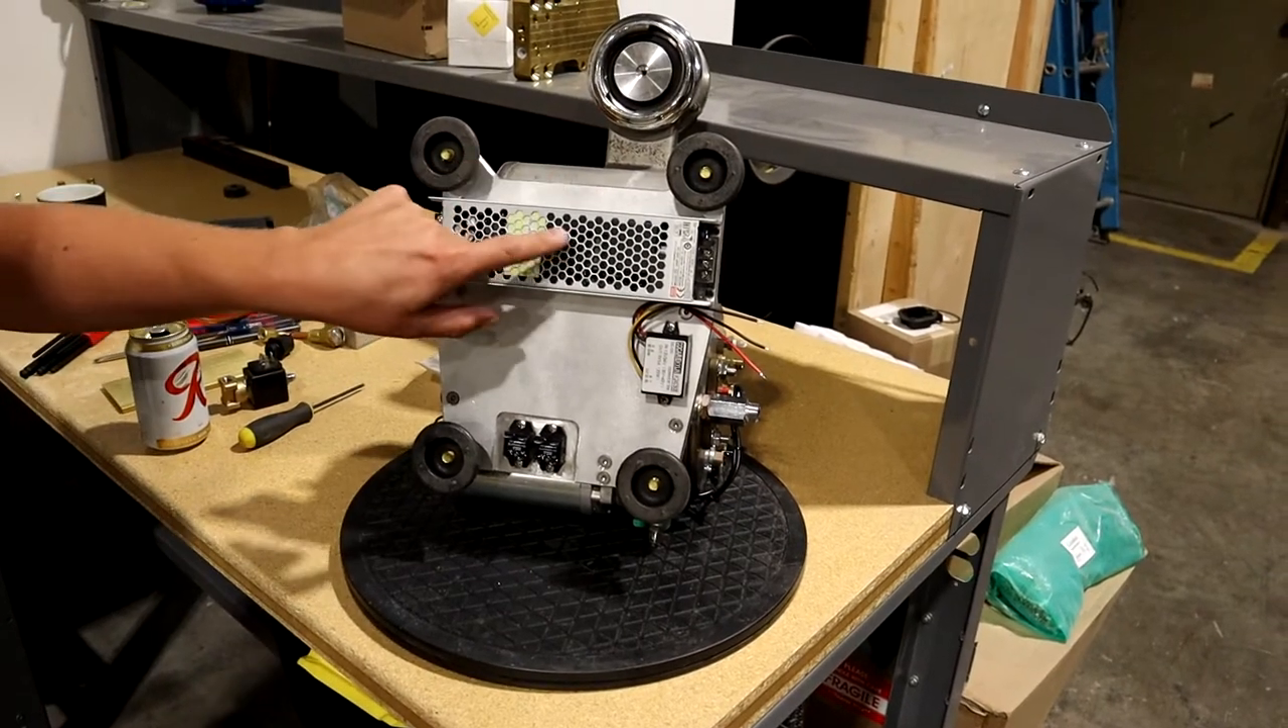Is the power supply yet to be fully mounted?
No.